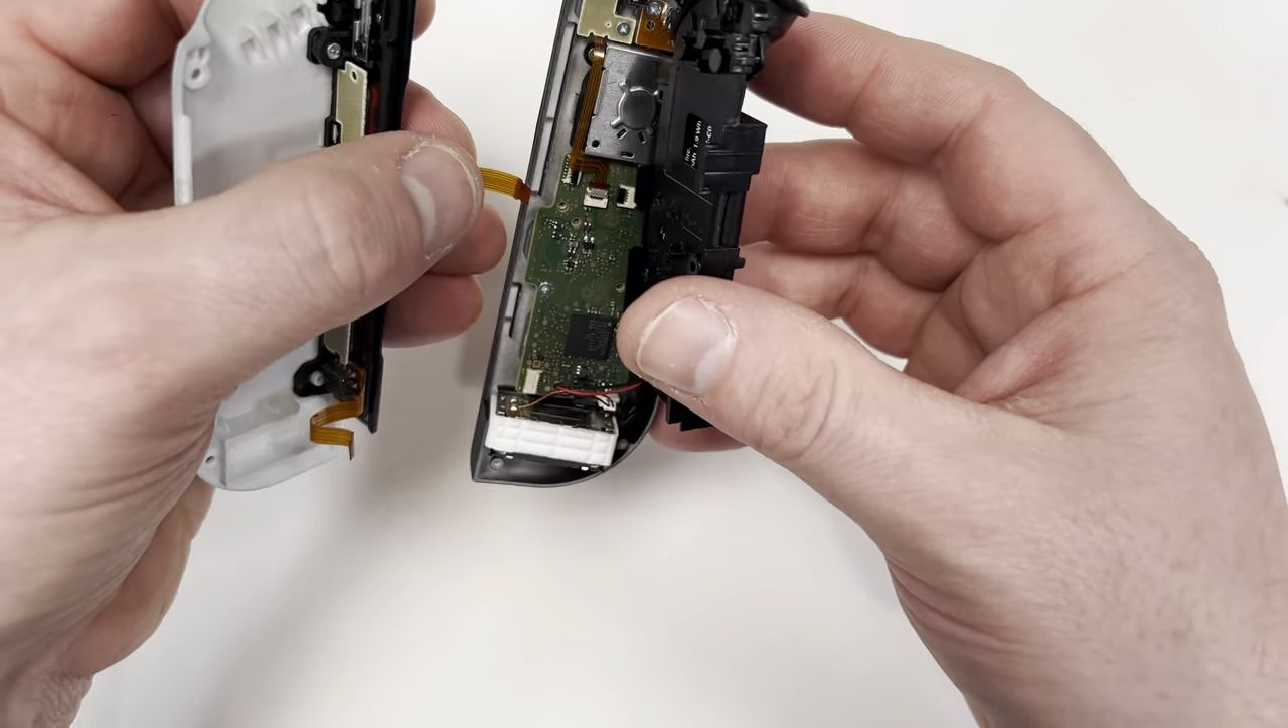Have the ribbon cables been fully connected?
No.